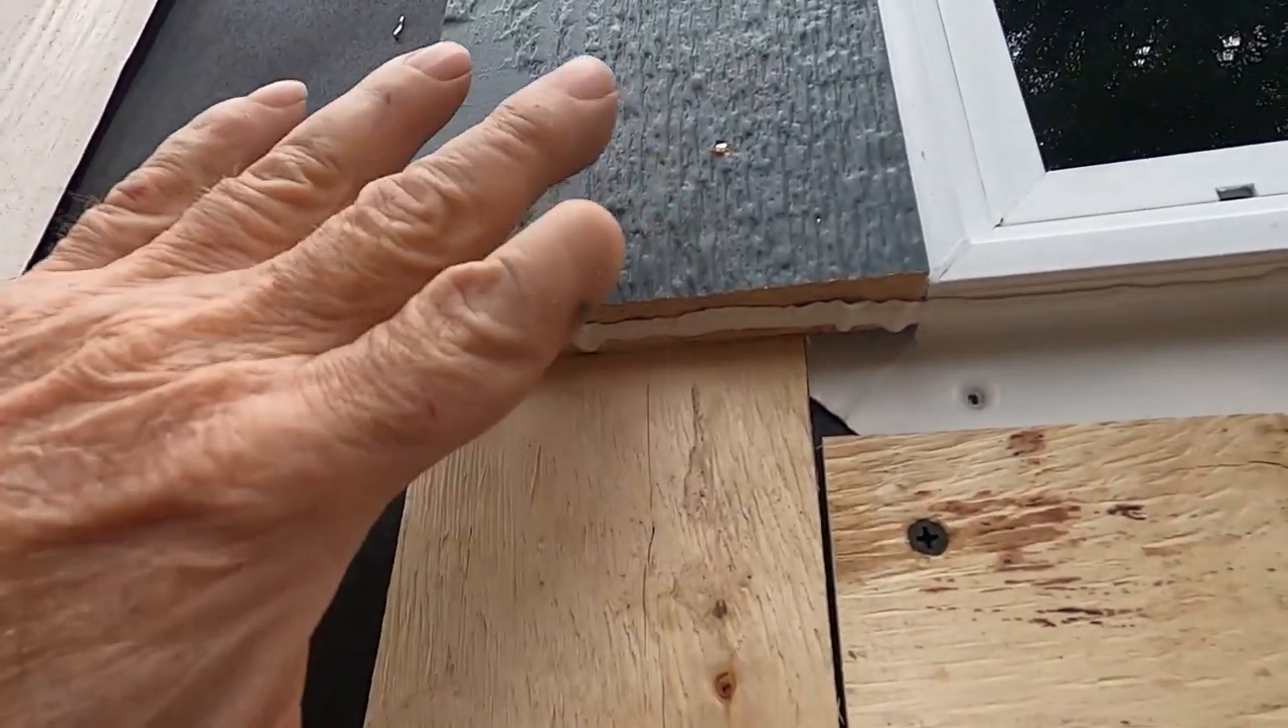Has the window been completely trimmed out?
No.